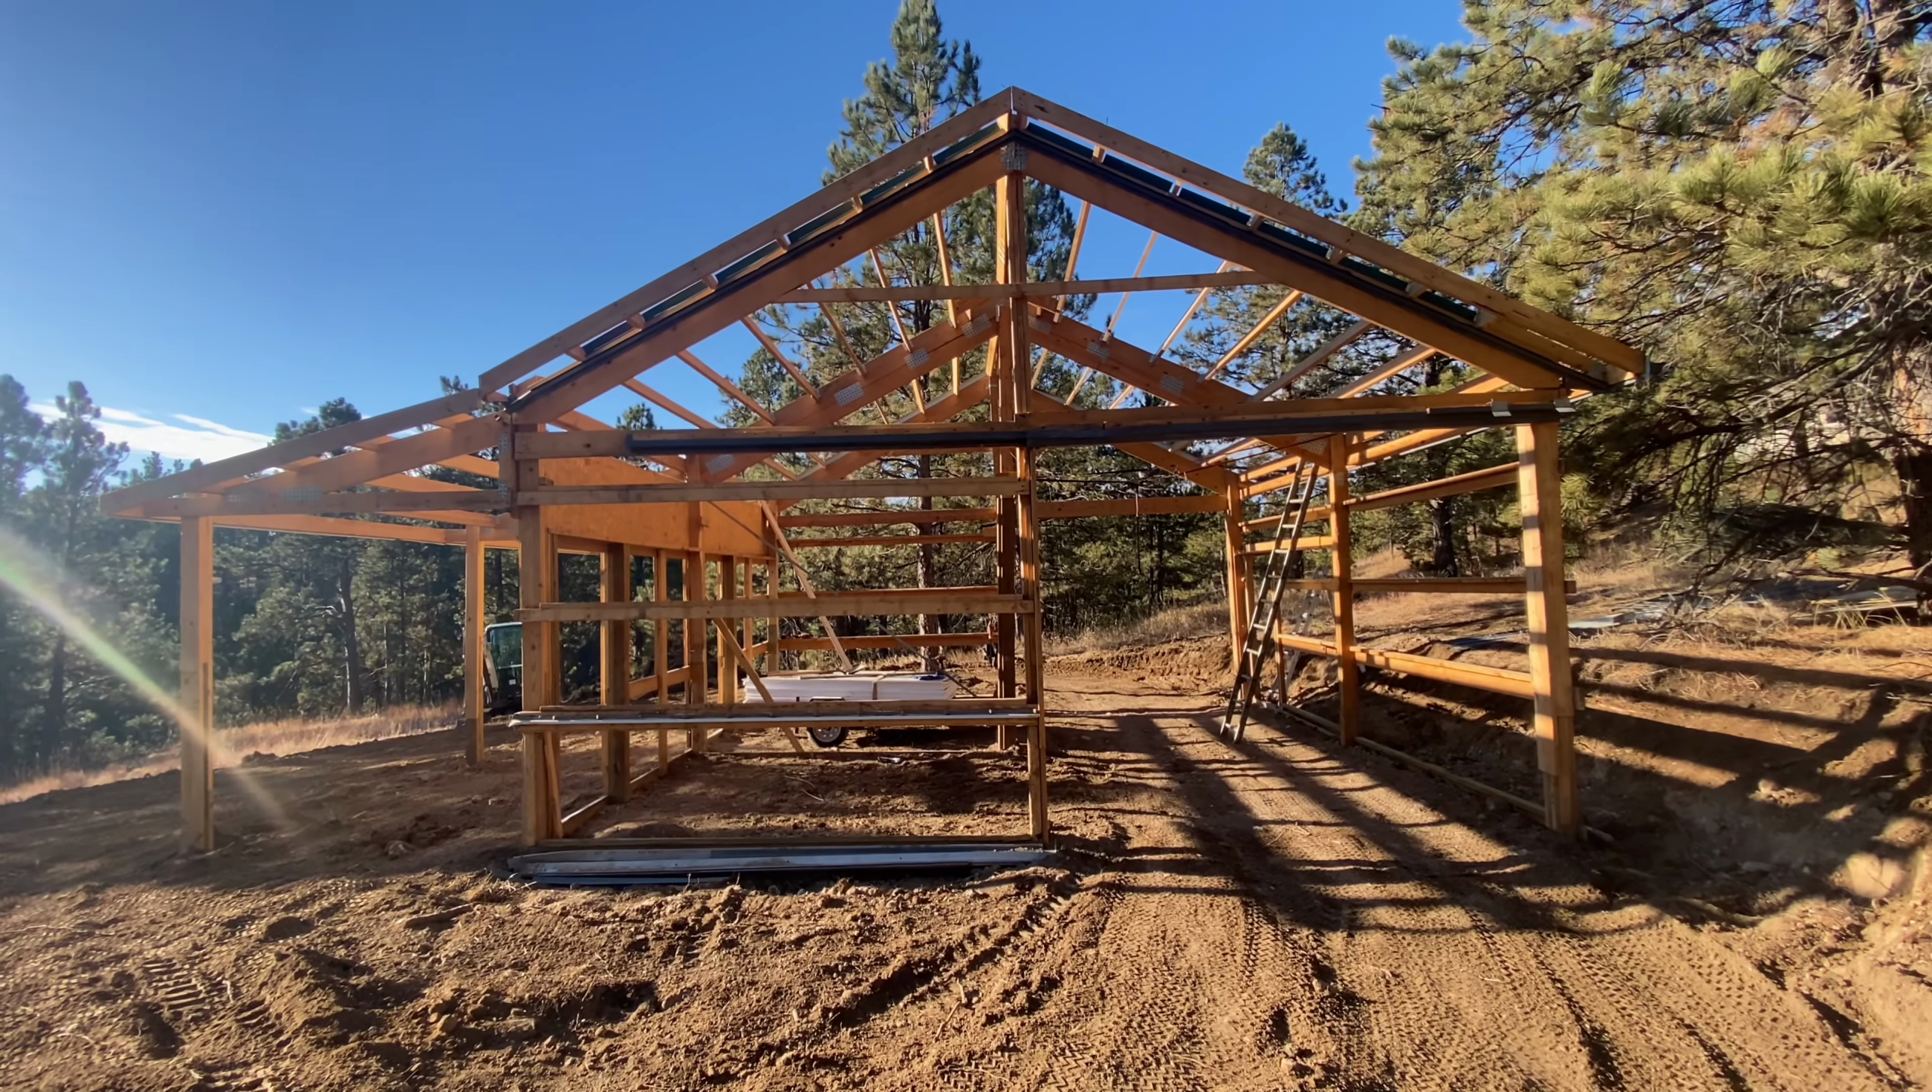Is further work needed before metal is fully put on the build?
Yes.